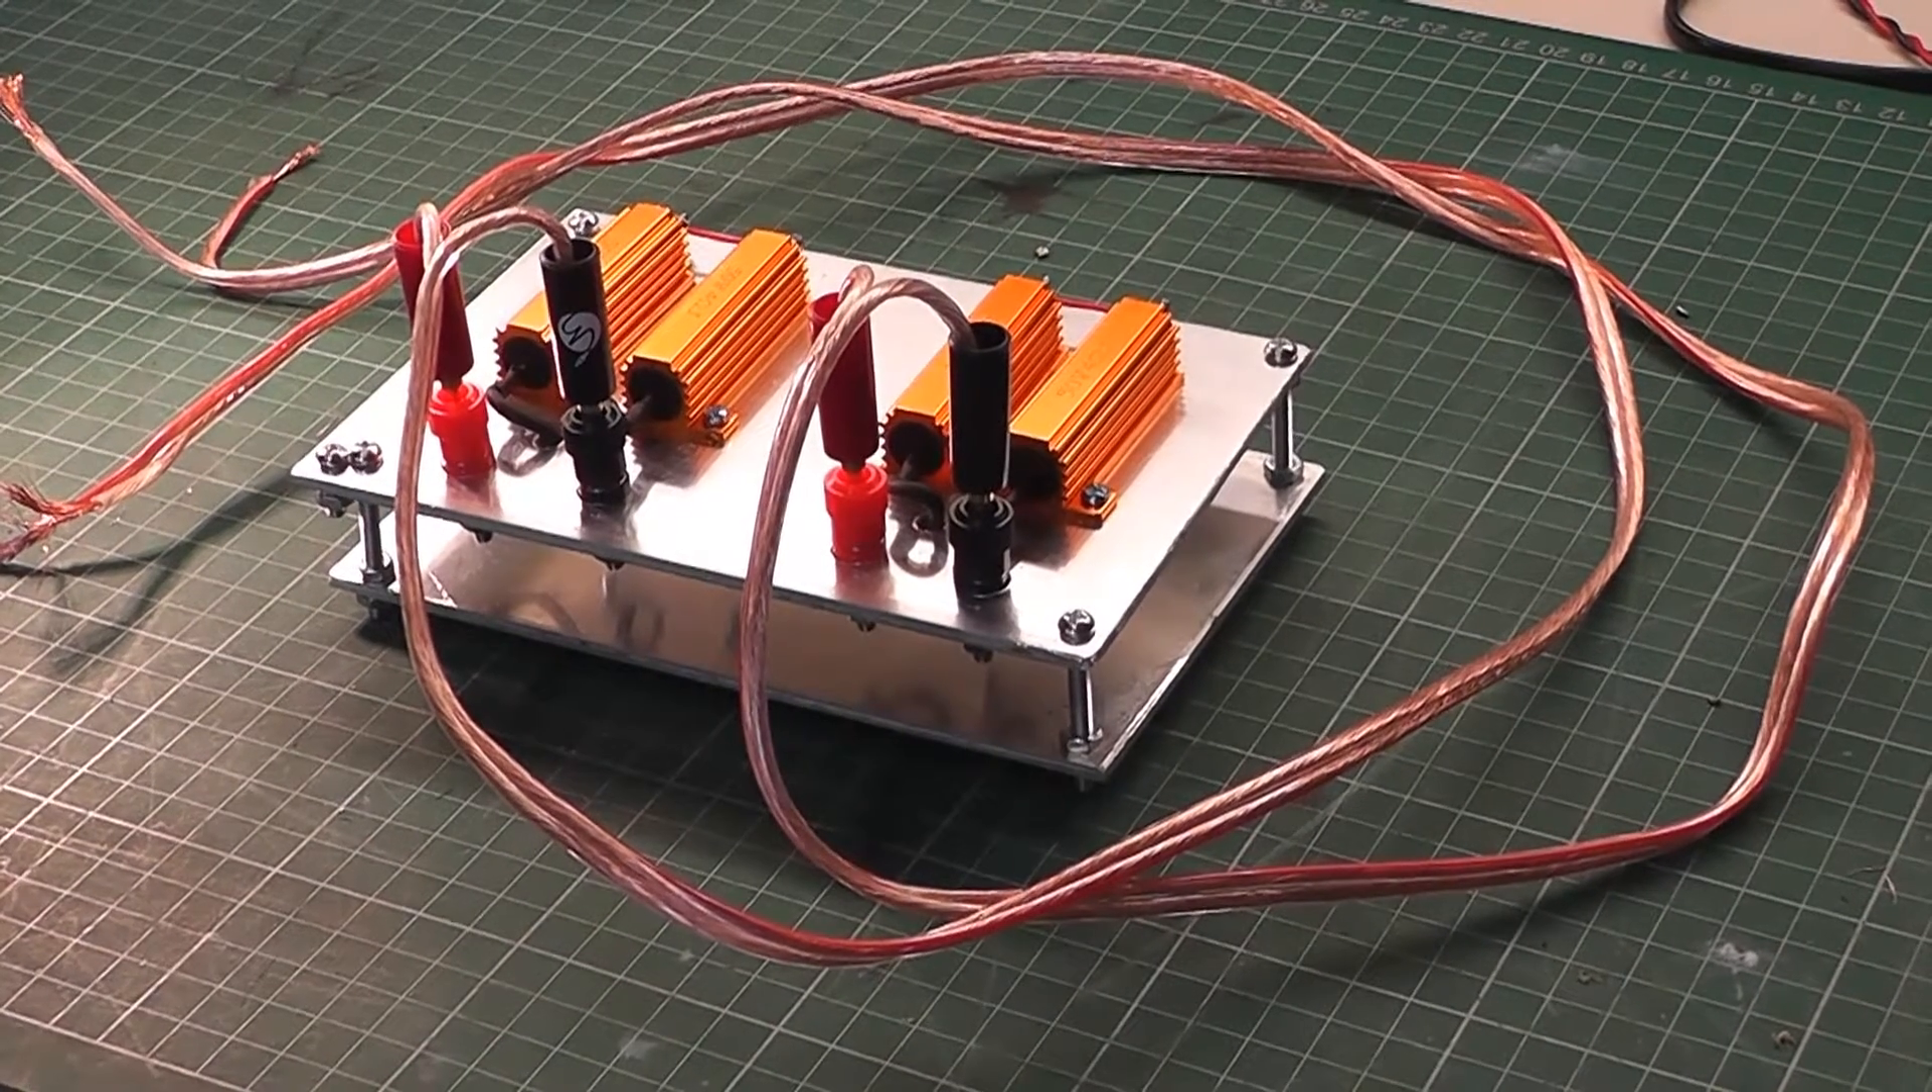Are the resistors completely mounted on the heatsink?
Yes.